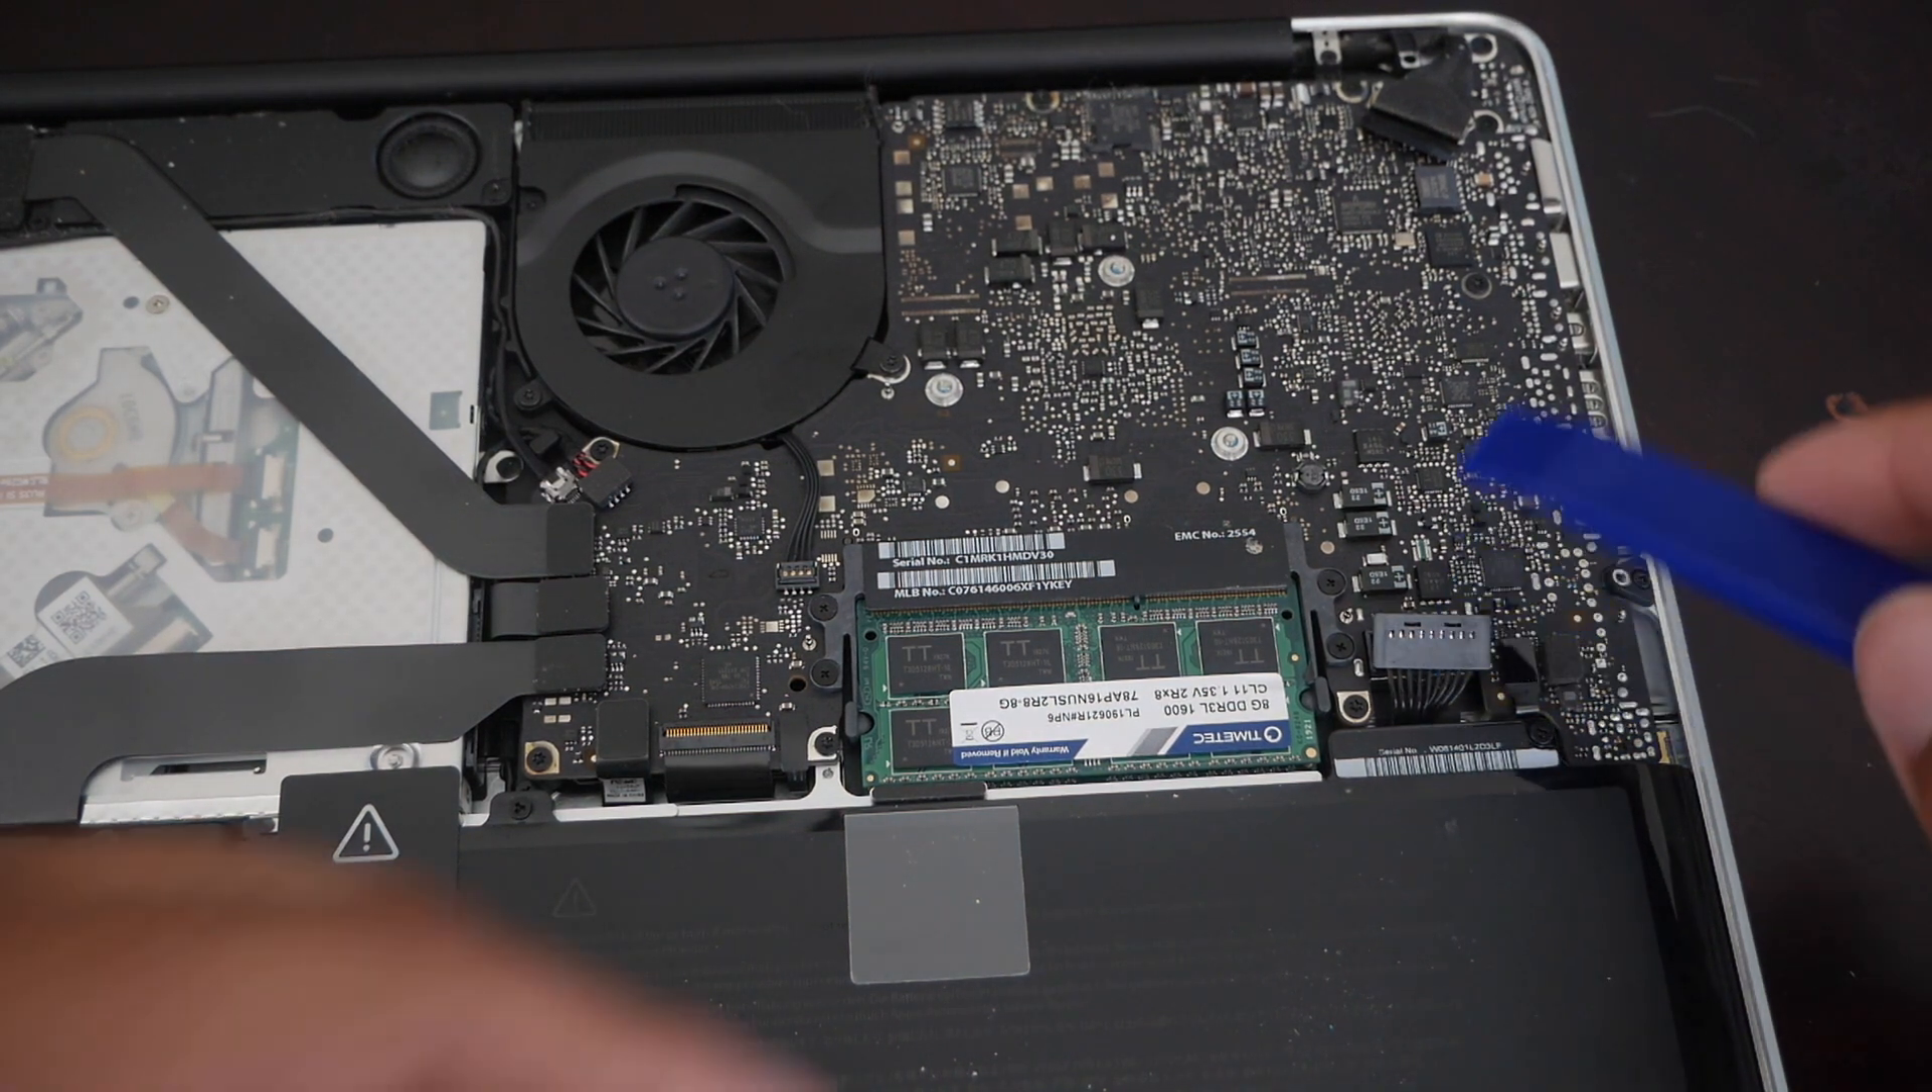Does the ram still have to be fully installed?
No.